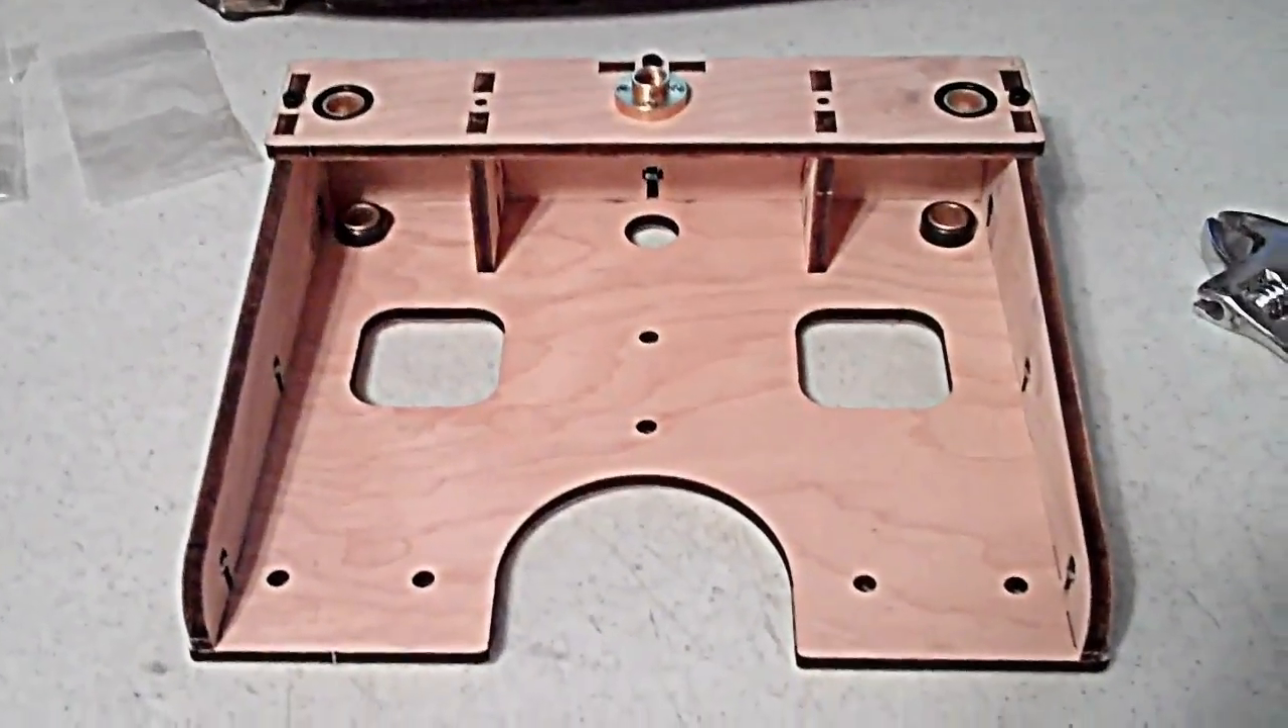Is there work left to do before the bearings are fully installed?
No.